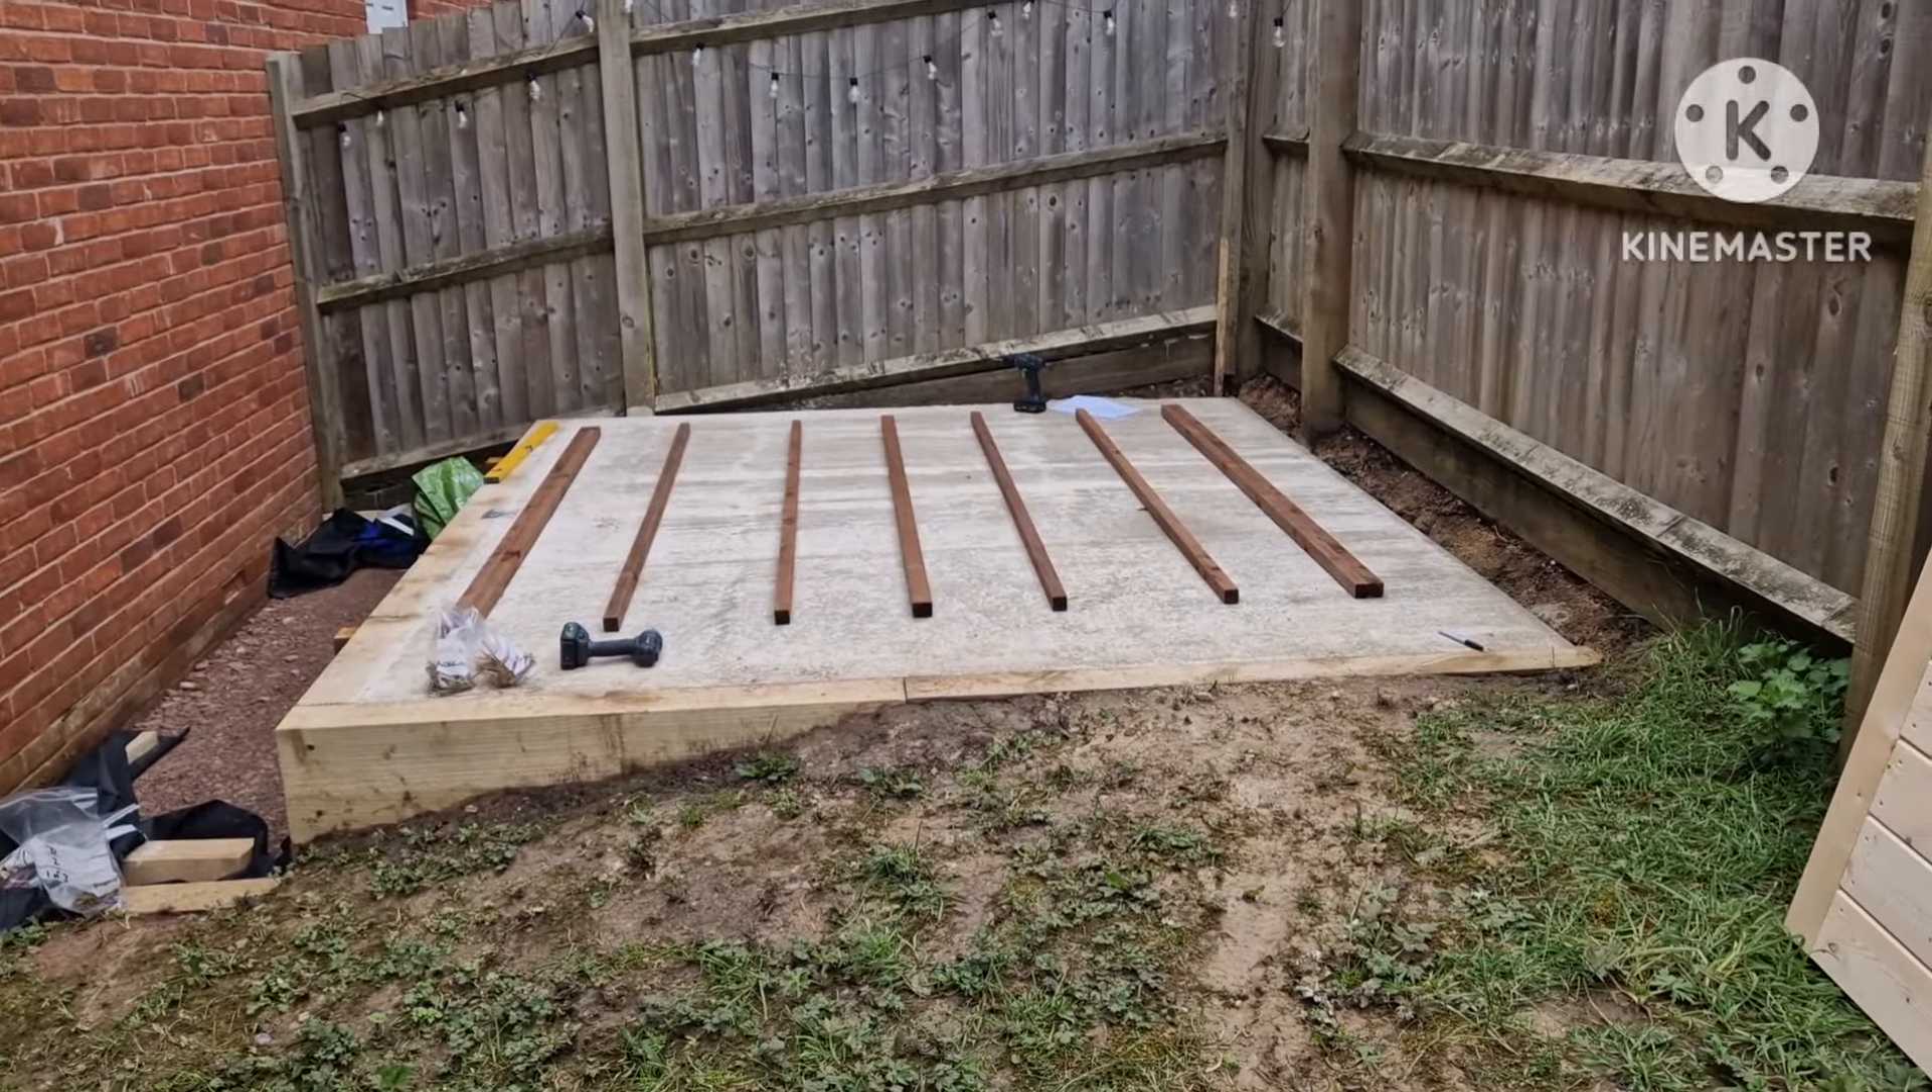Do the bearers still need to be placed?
No.